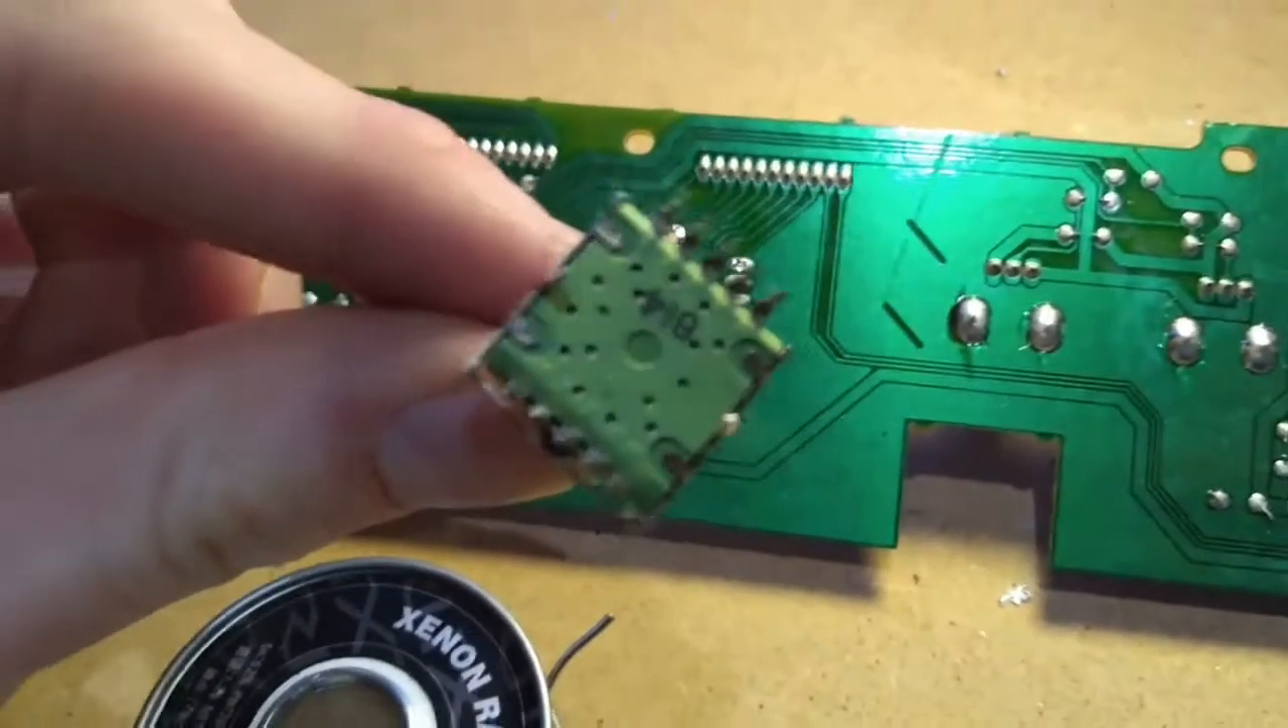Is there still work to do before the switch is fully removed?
No.